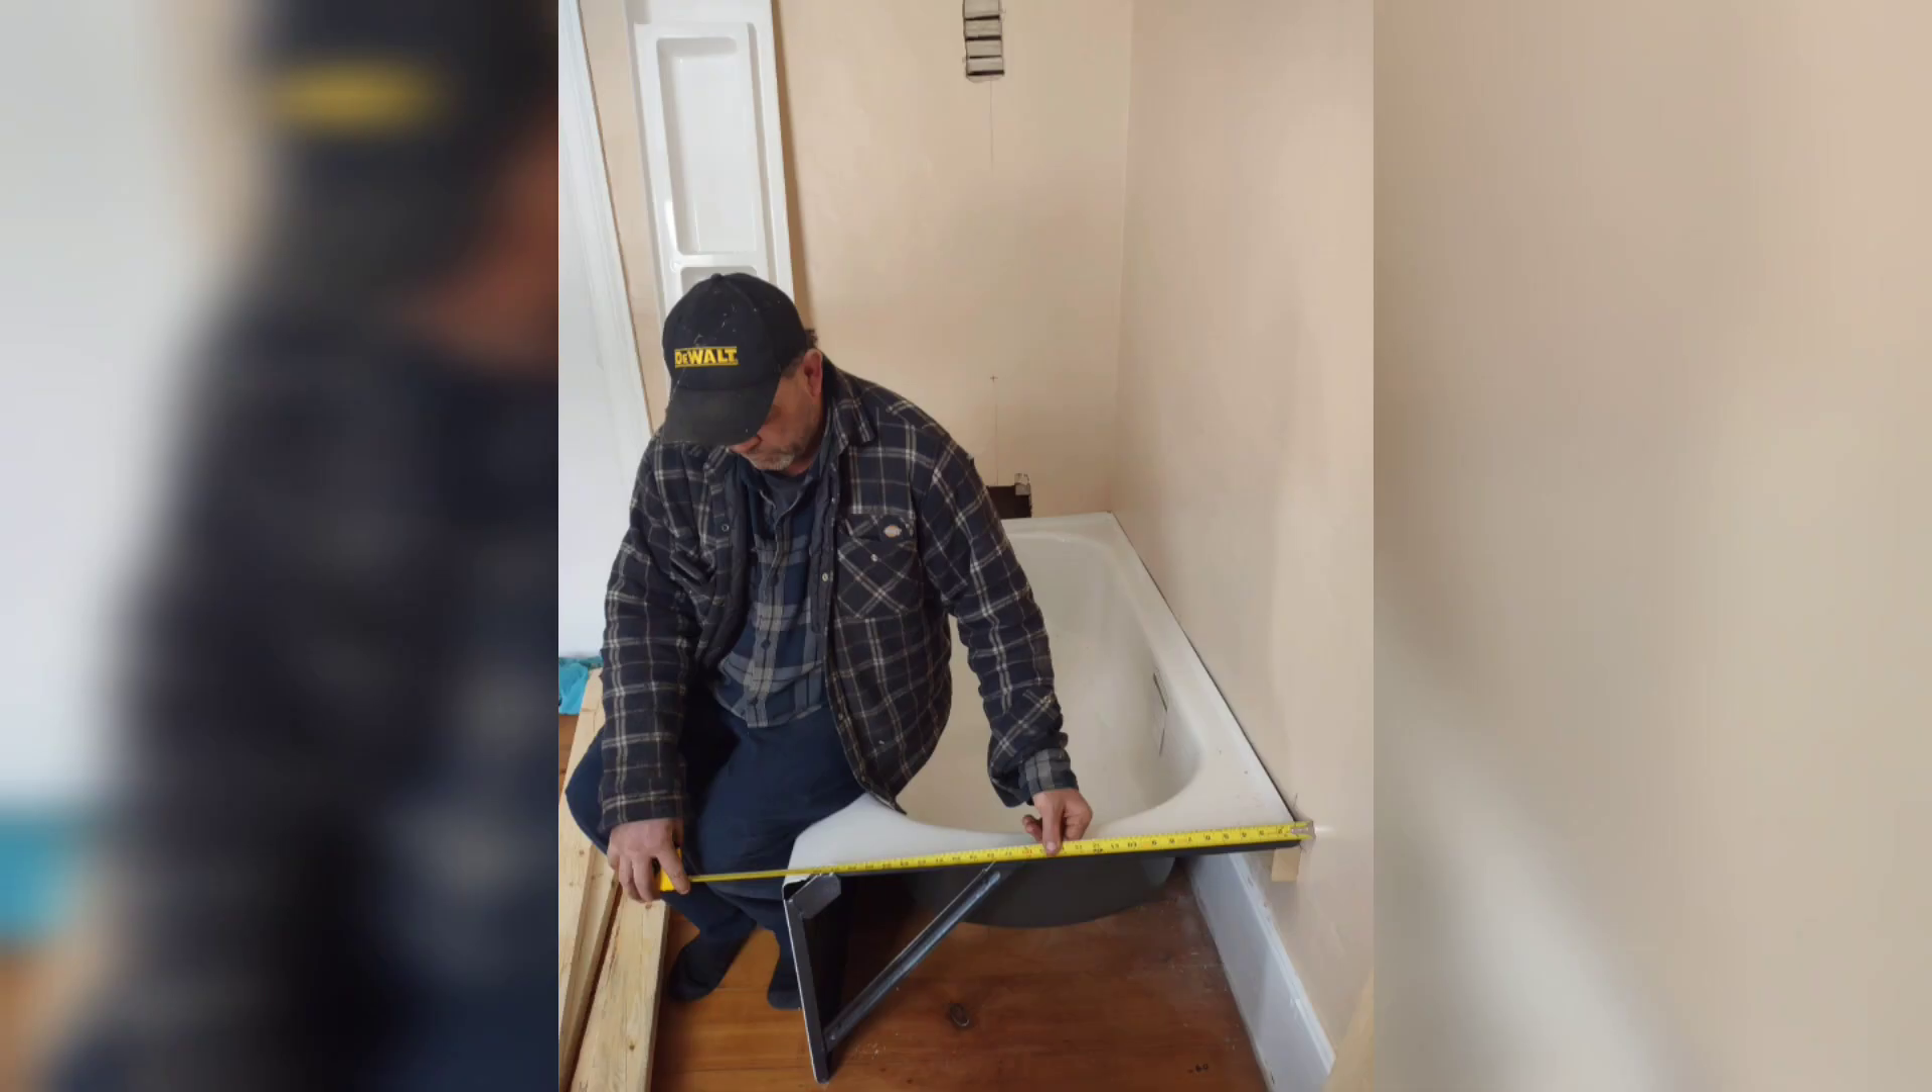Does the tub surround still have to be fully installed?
Yes.